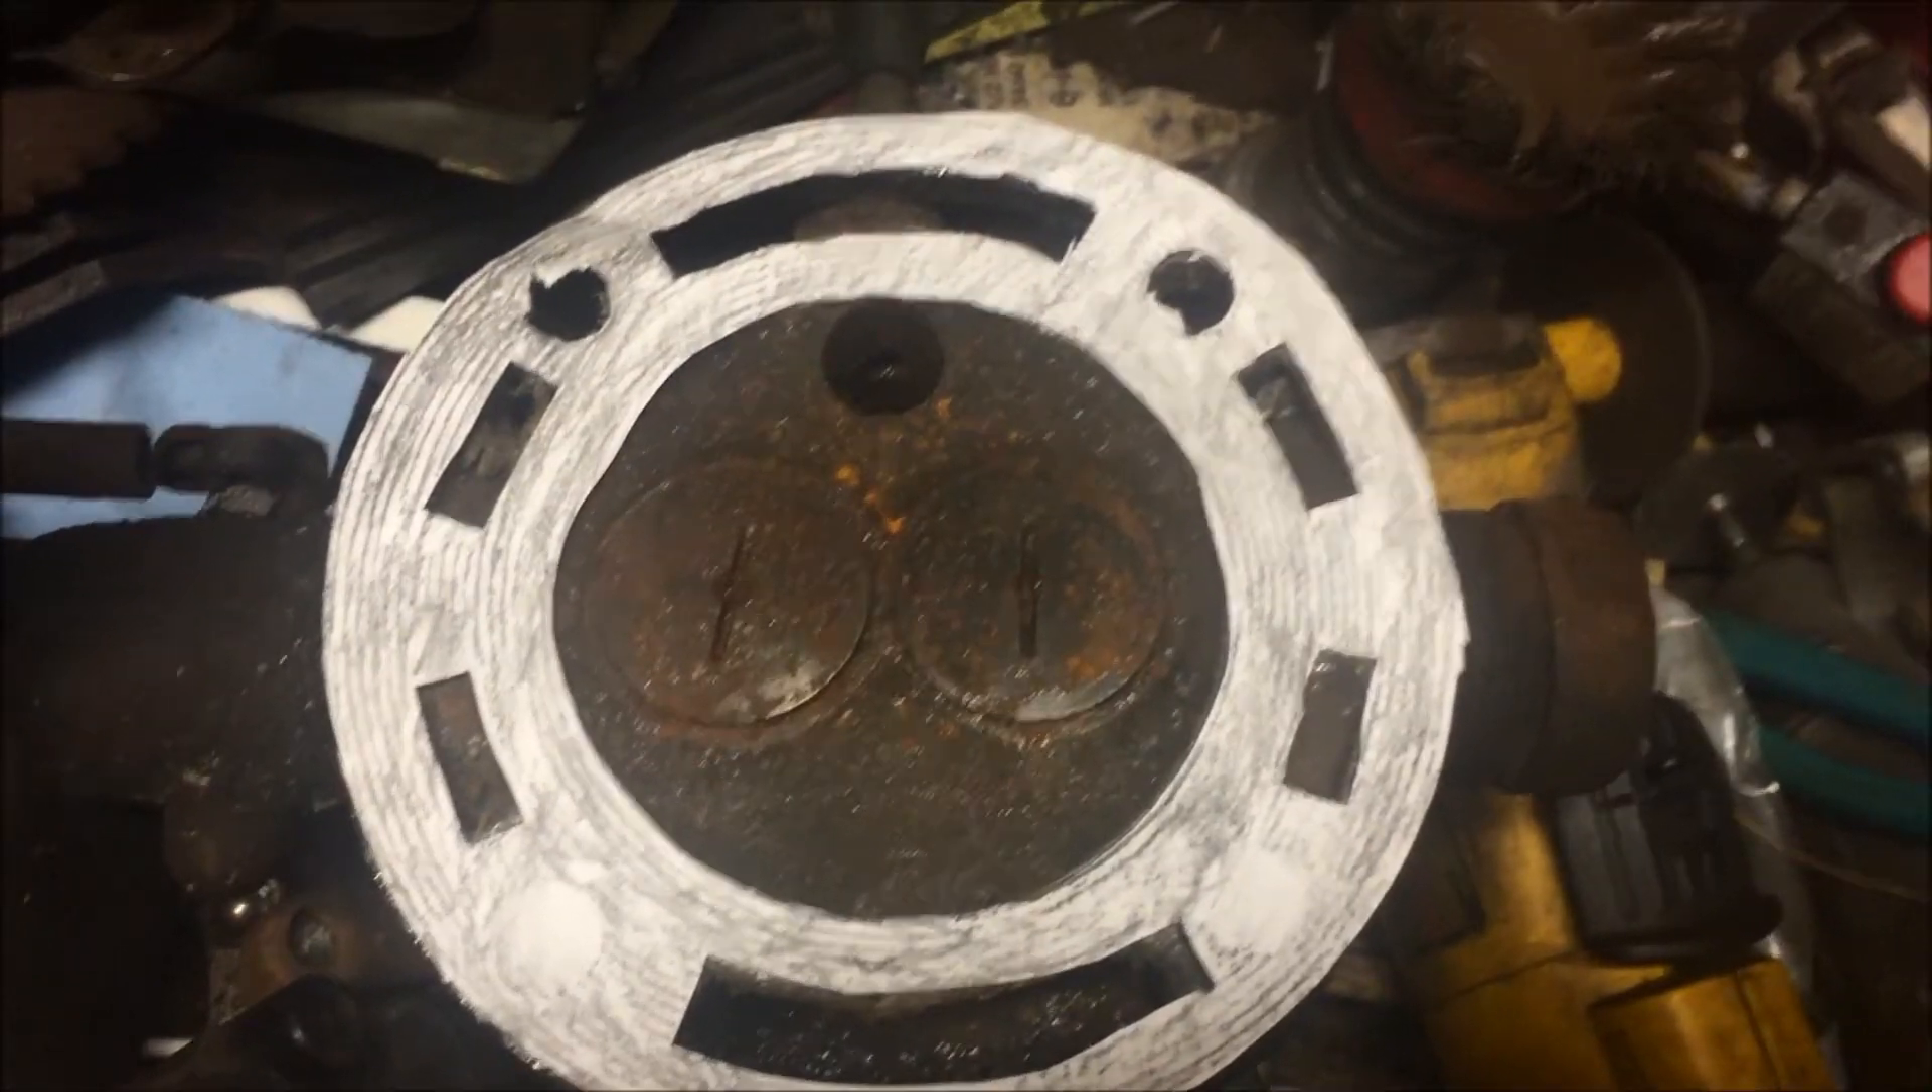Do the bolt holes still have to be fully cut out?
Yes.